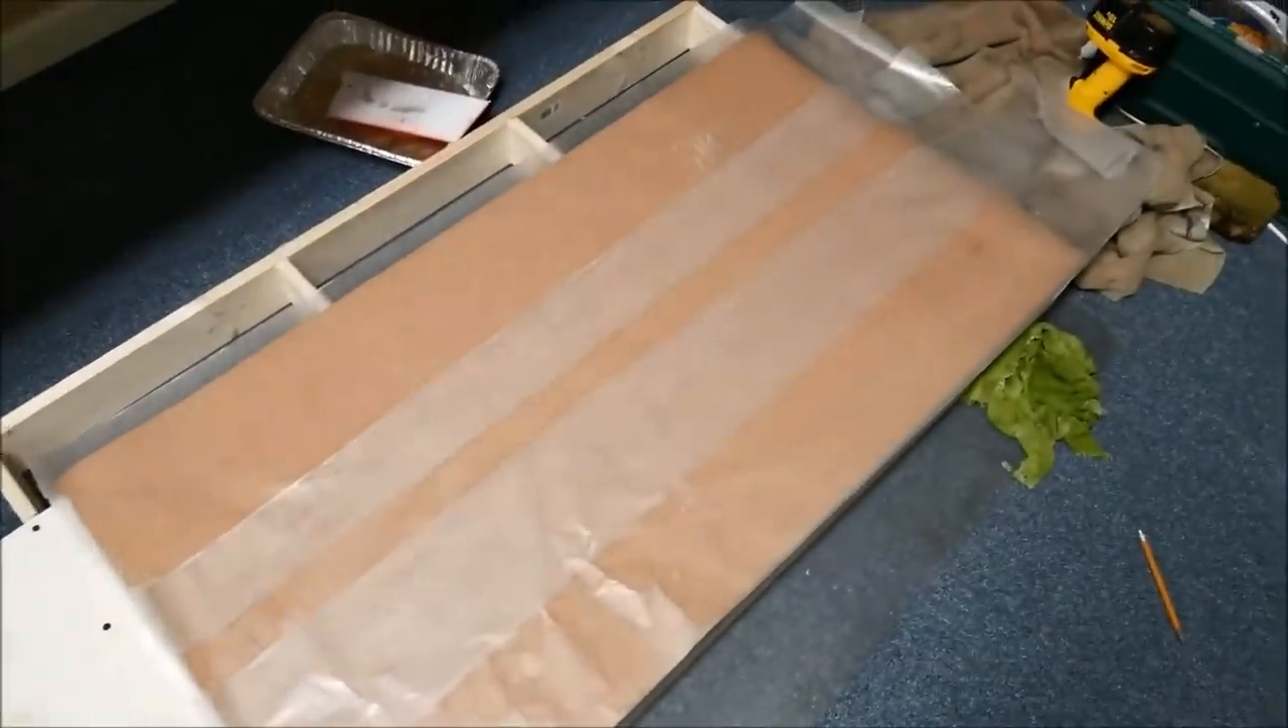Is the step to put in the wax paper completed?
Yes.